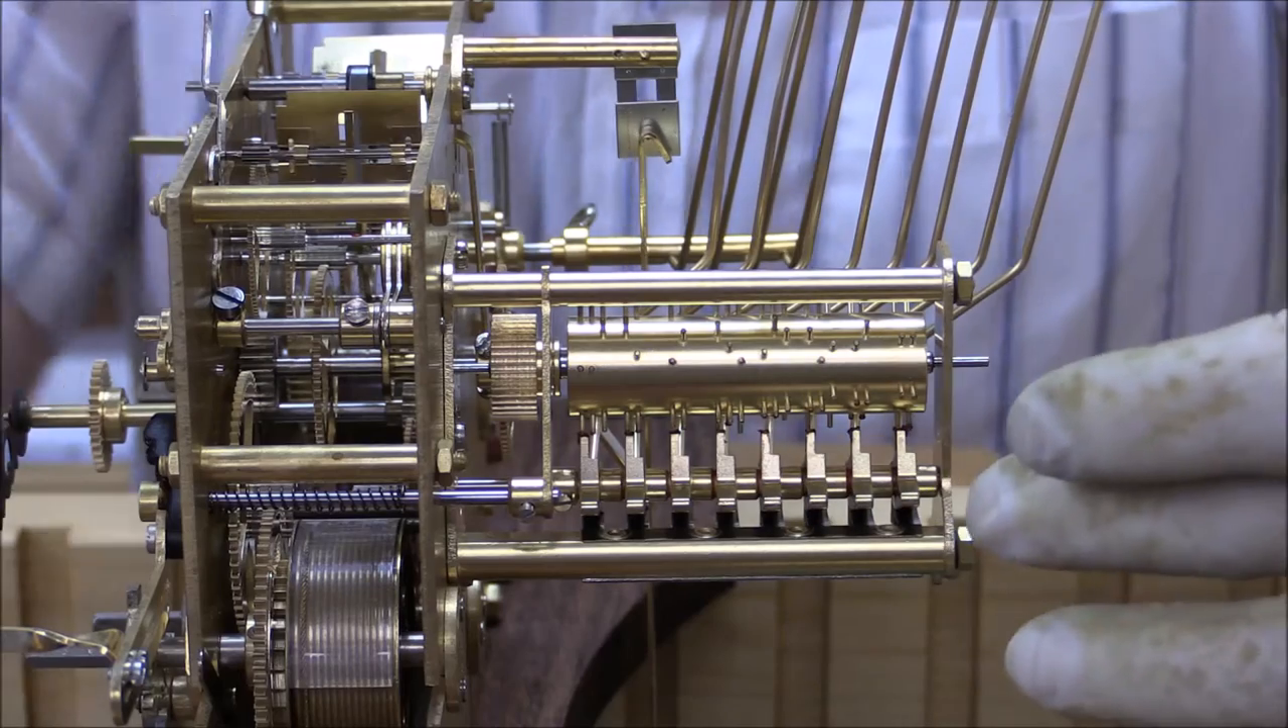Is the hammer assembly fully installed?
Yes.